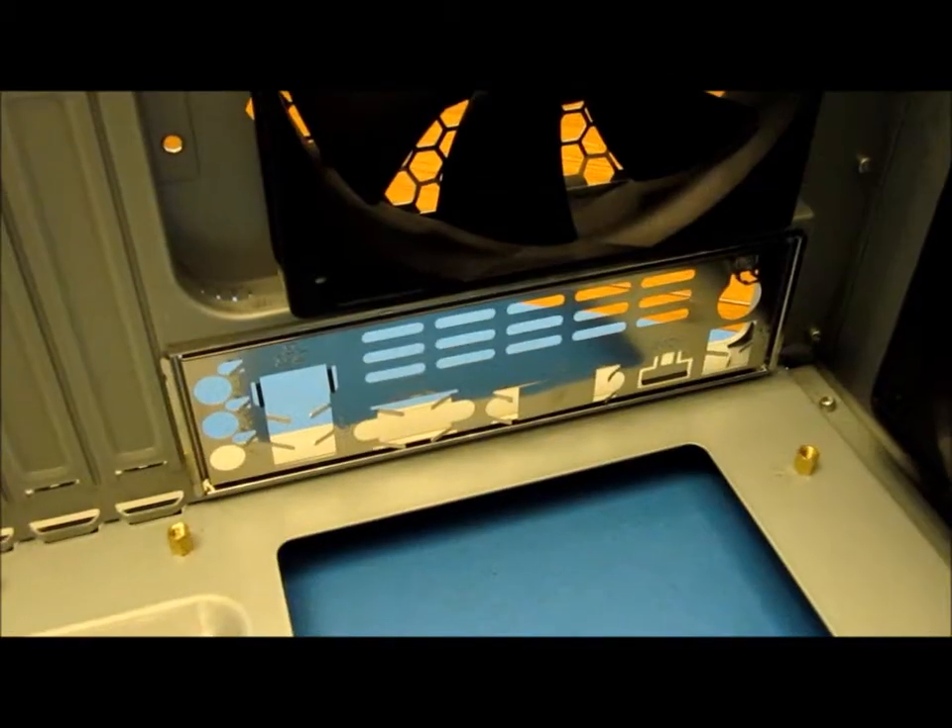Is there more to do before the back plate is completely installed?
No.